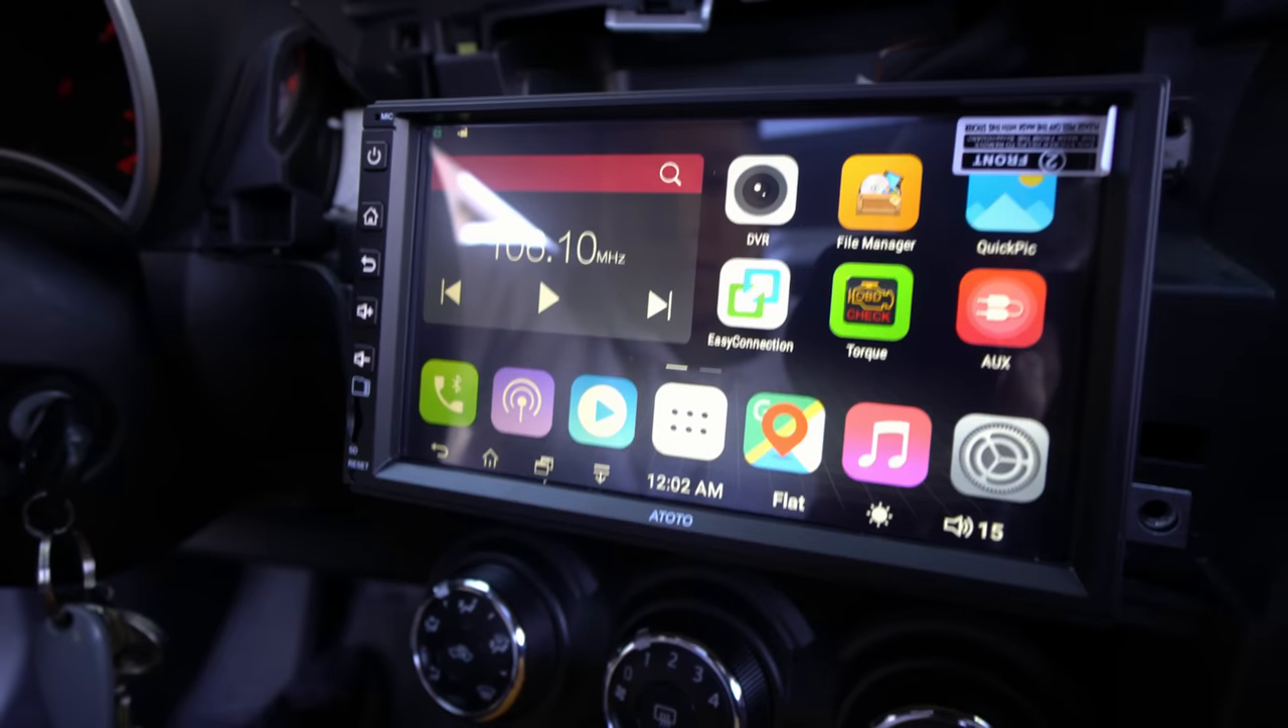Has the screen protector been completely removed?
No.